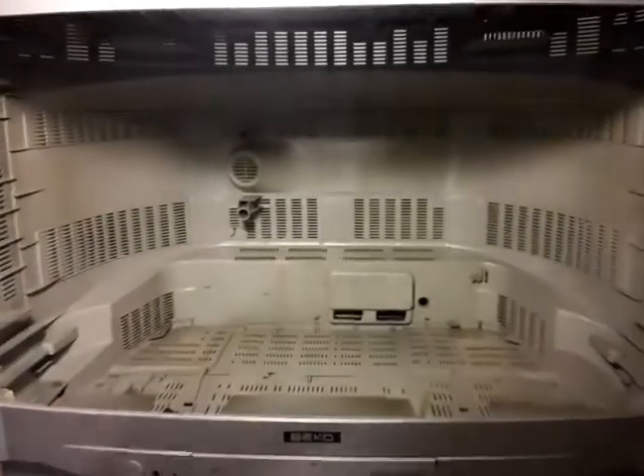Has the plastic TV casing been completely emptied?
Yes.